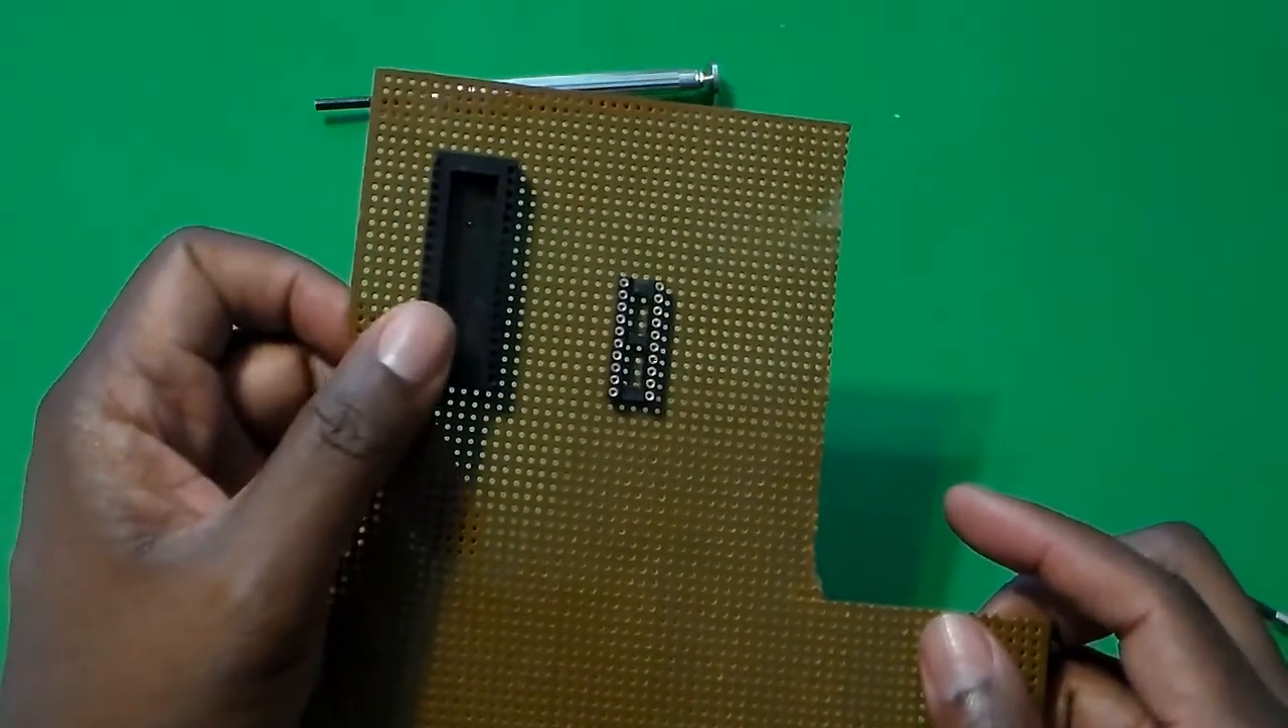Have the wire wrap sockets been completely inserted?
Yes.